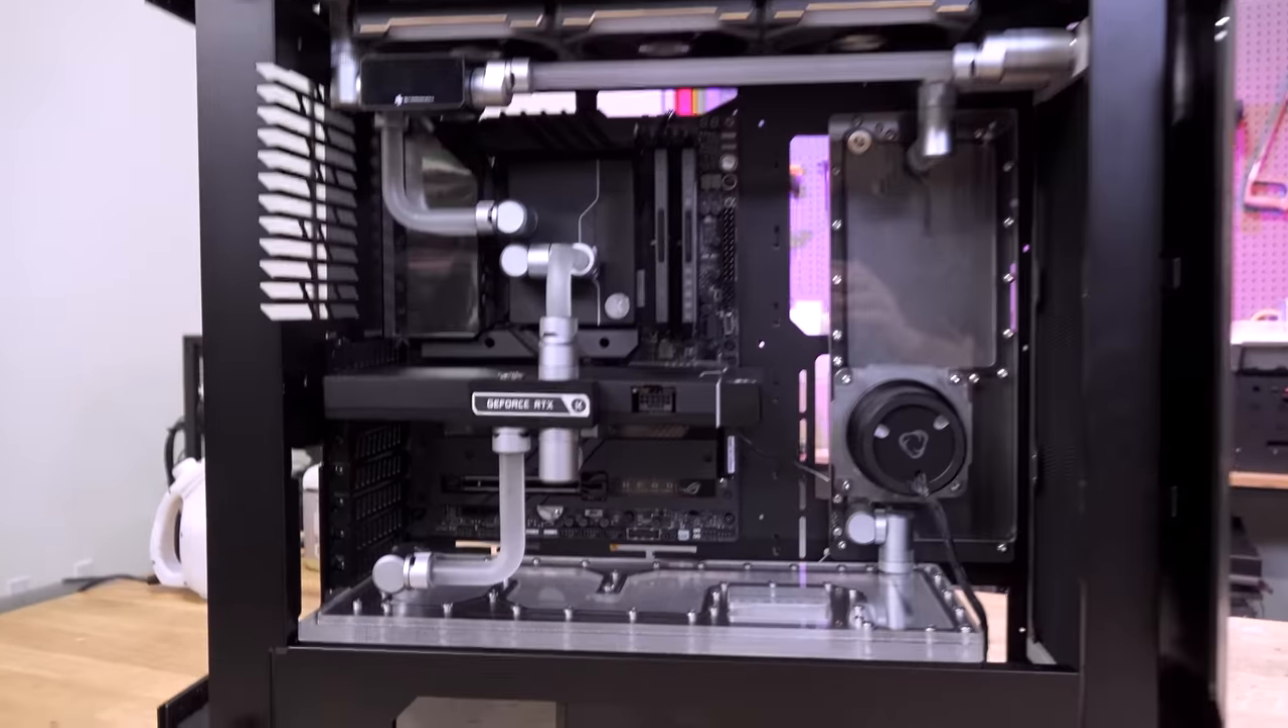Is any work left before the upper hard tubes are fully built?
No.